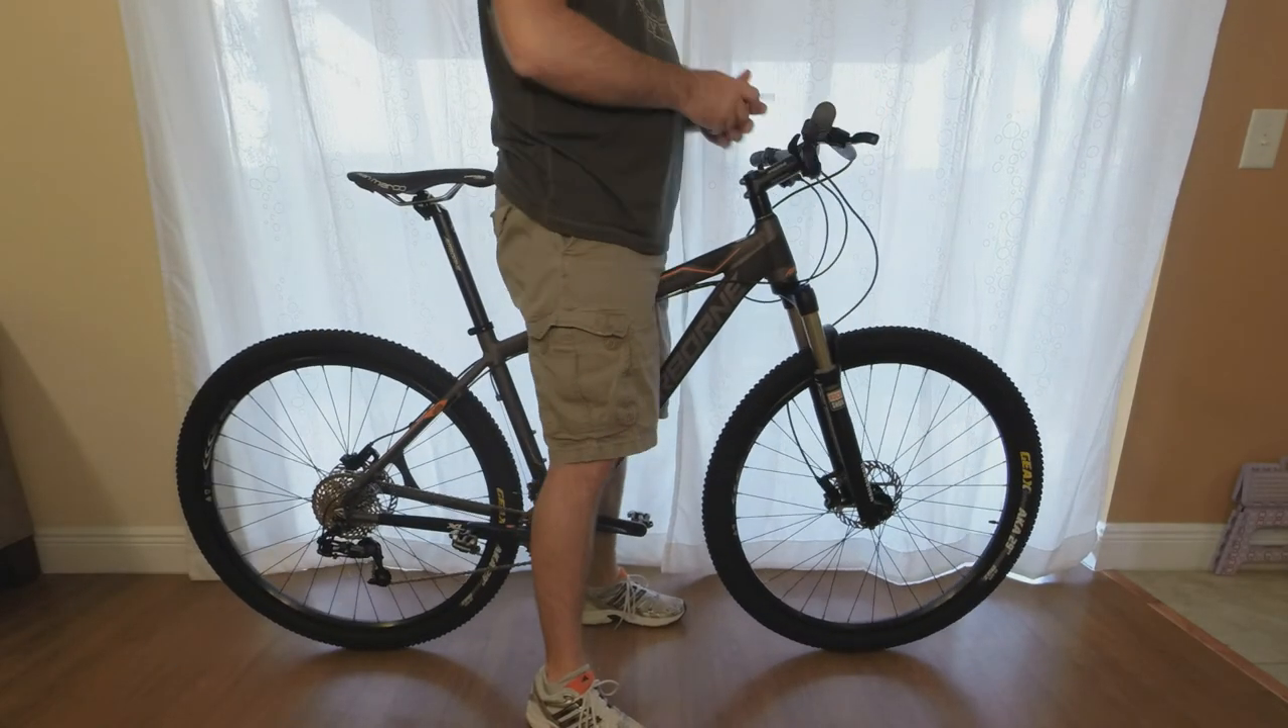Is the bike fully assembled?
Yes.